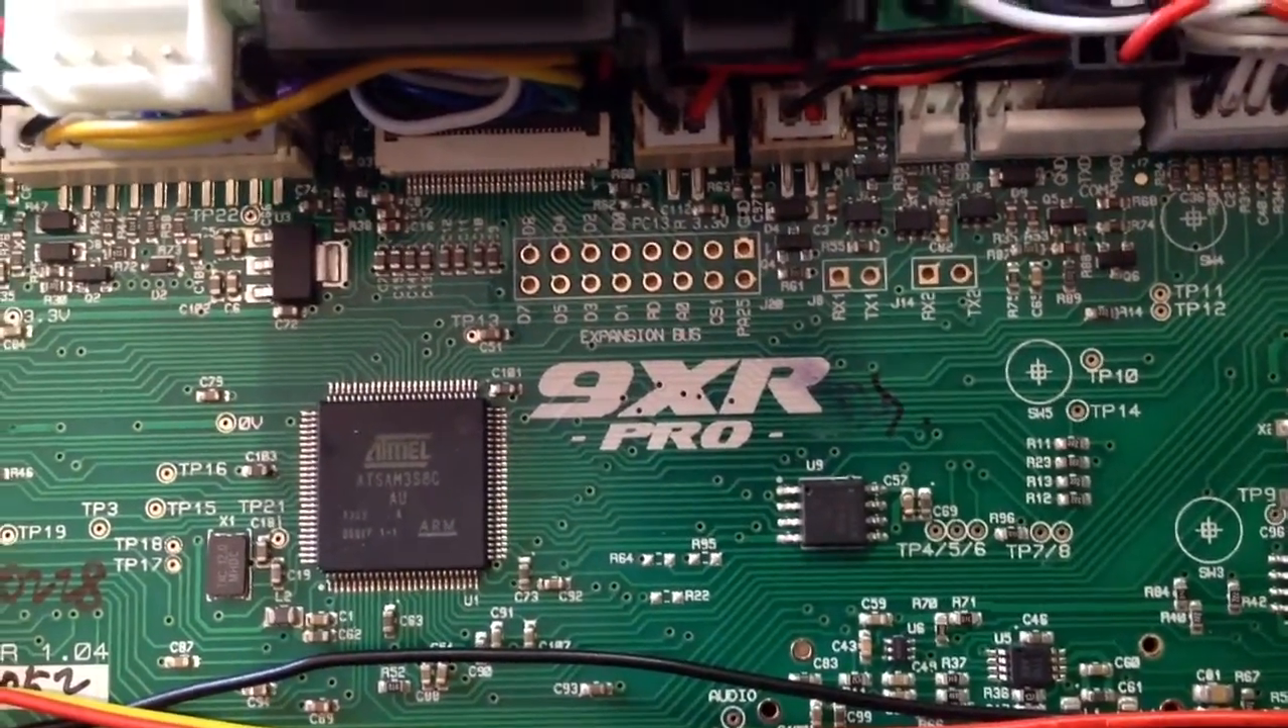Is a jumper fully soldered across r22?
No.